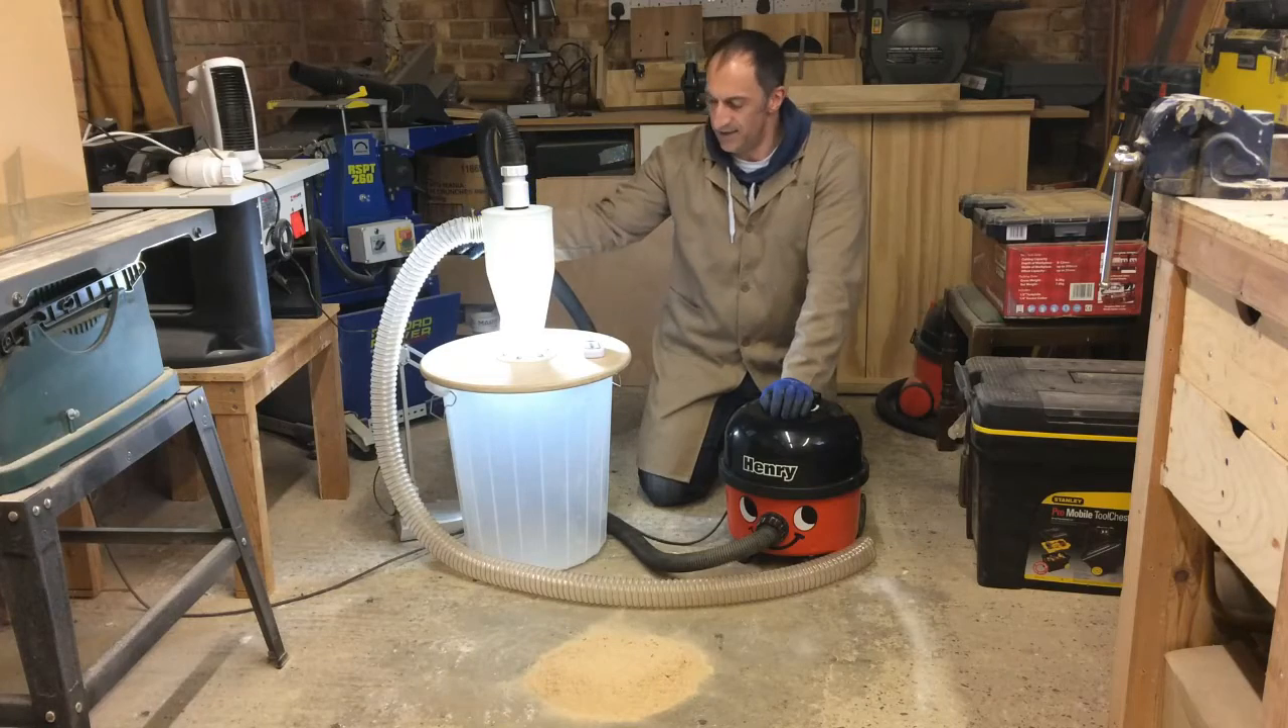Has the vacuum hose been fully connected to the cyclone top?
Yes.